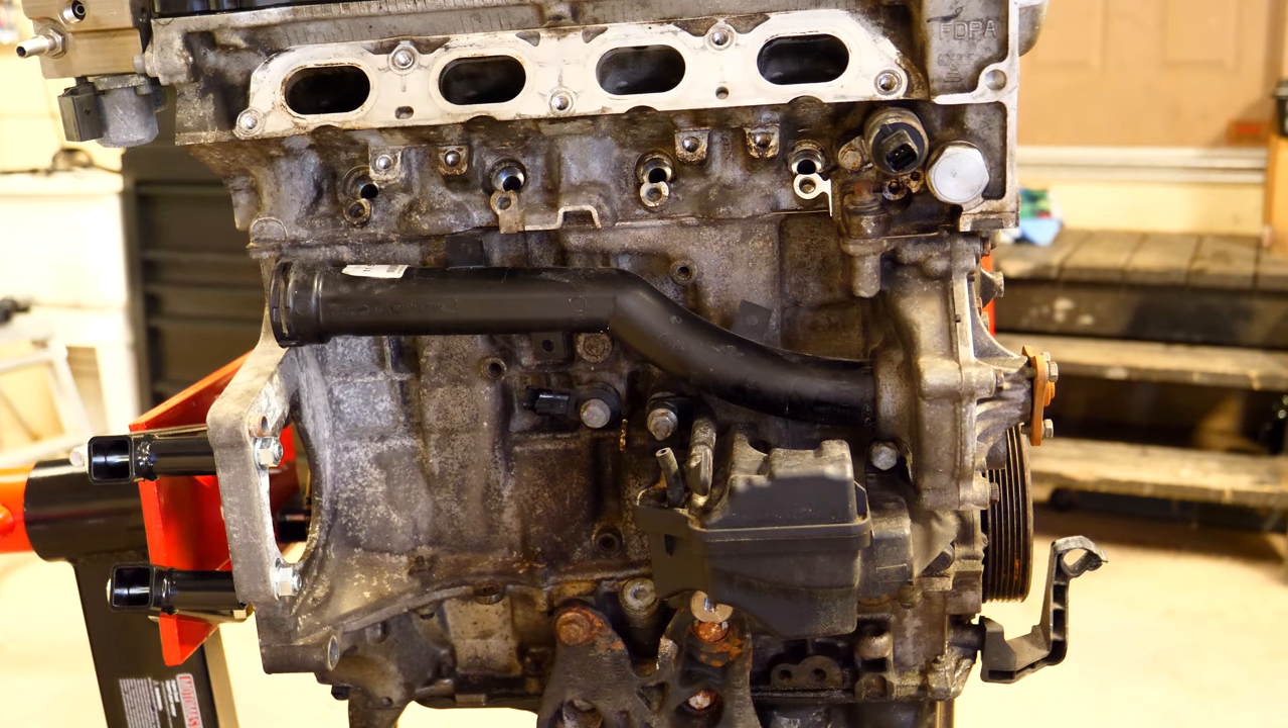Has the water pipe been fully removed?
No.